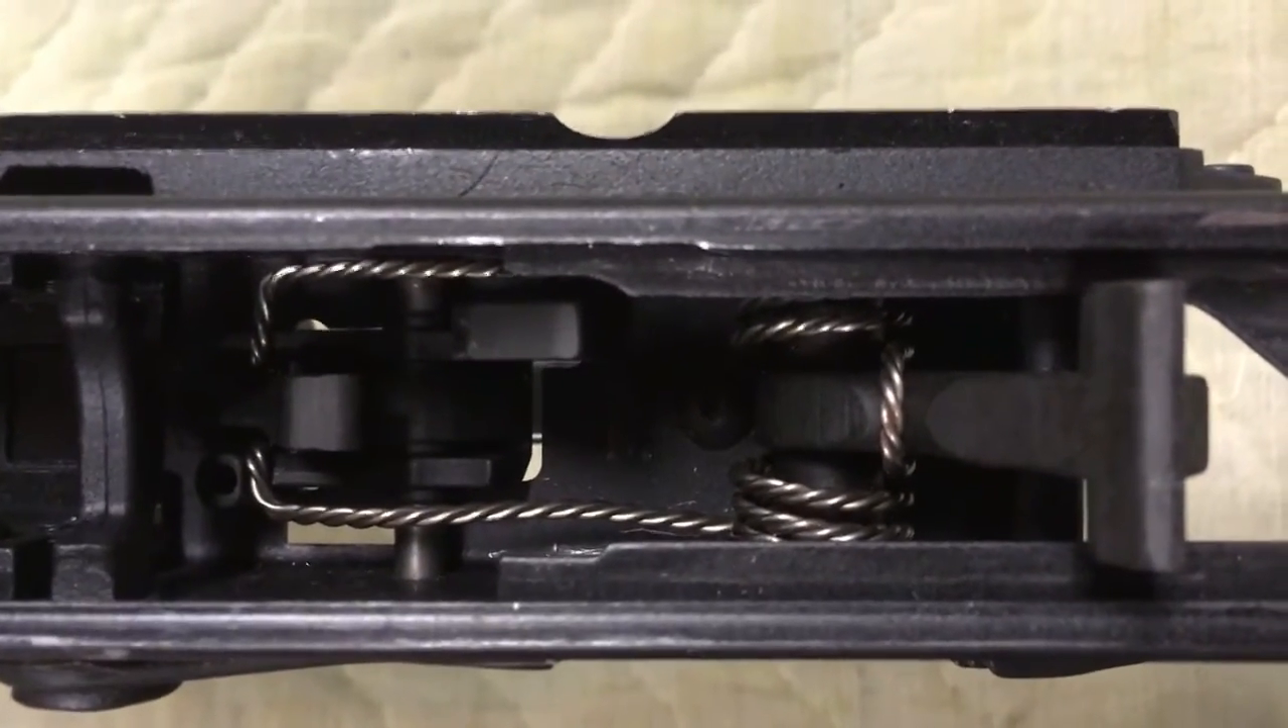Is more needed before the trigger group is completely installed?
No.